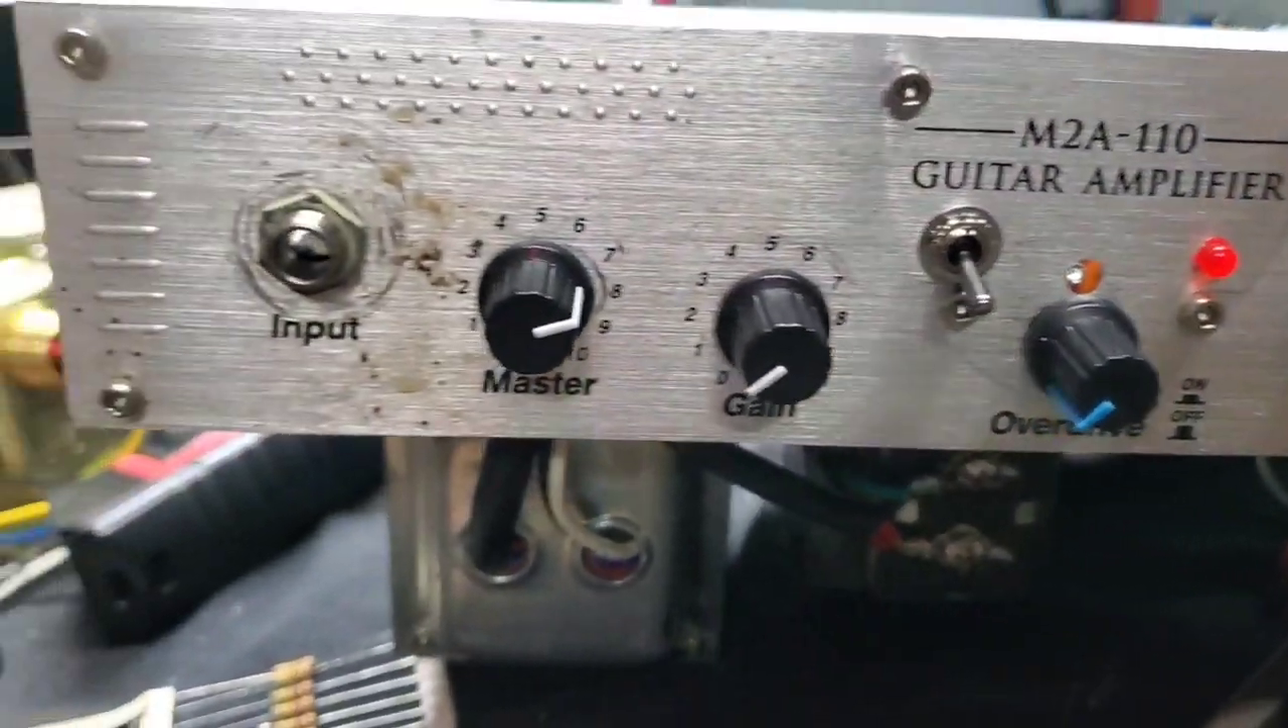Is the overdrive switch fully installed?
Yes.